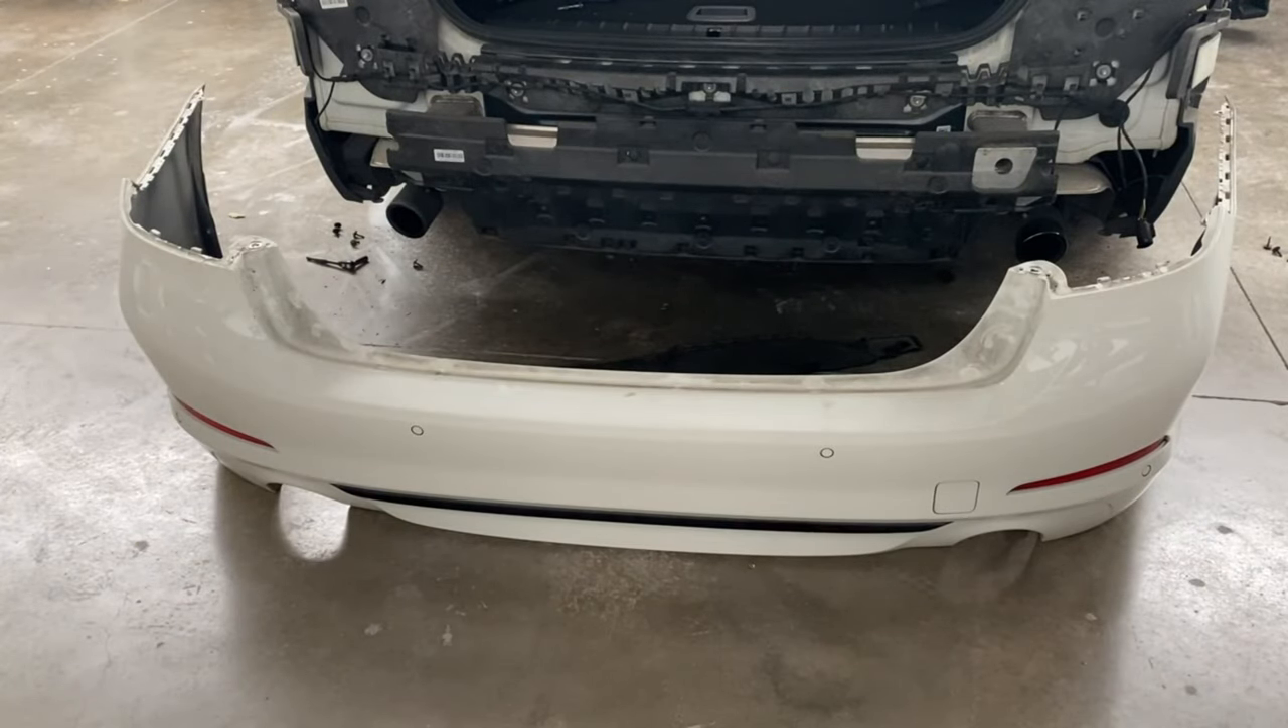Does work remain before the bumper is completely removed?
No.